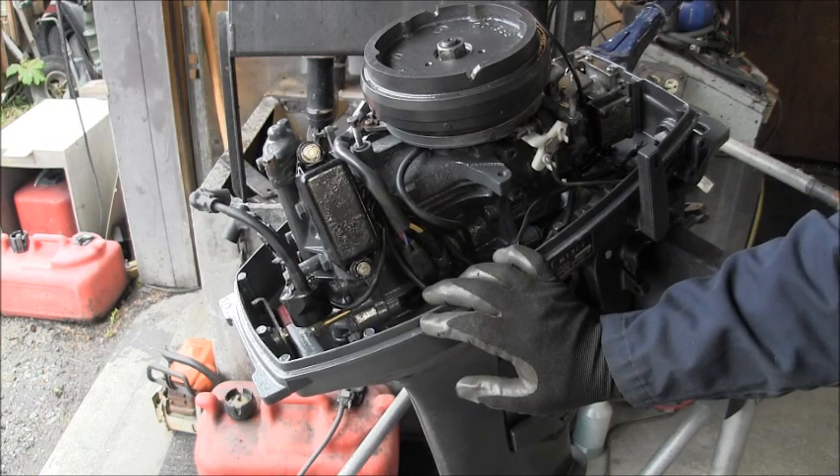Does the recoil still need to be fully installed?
Yes.